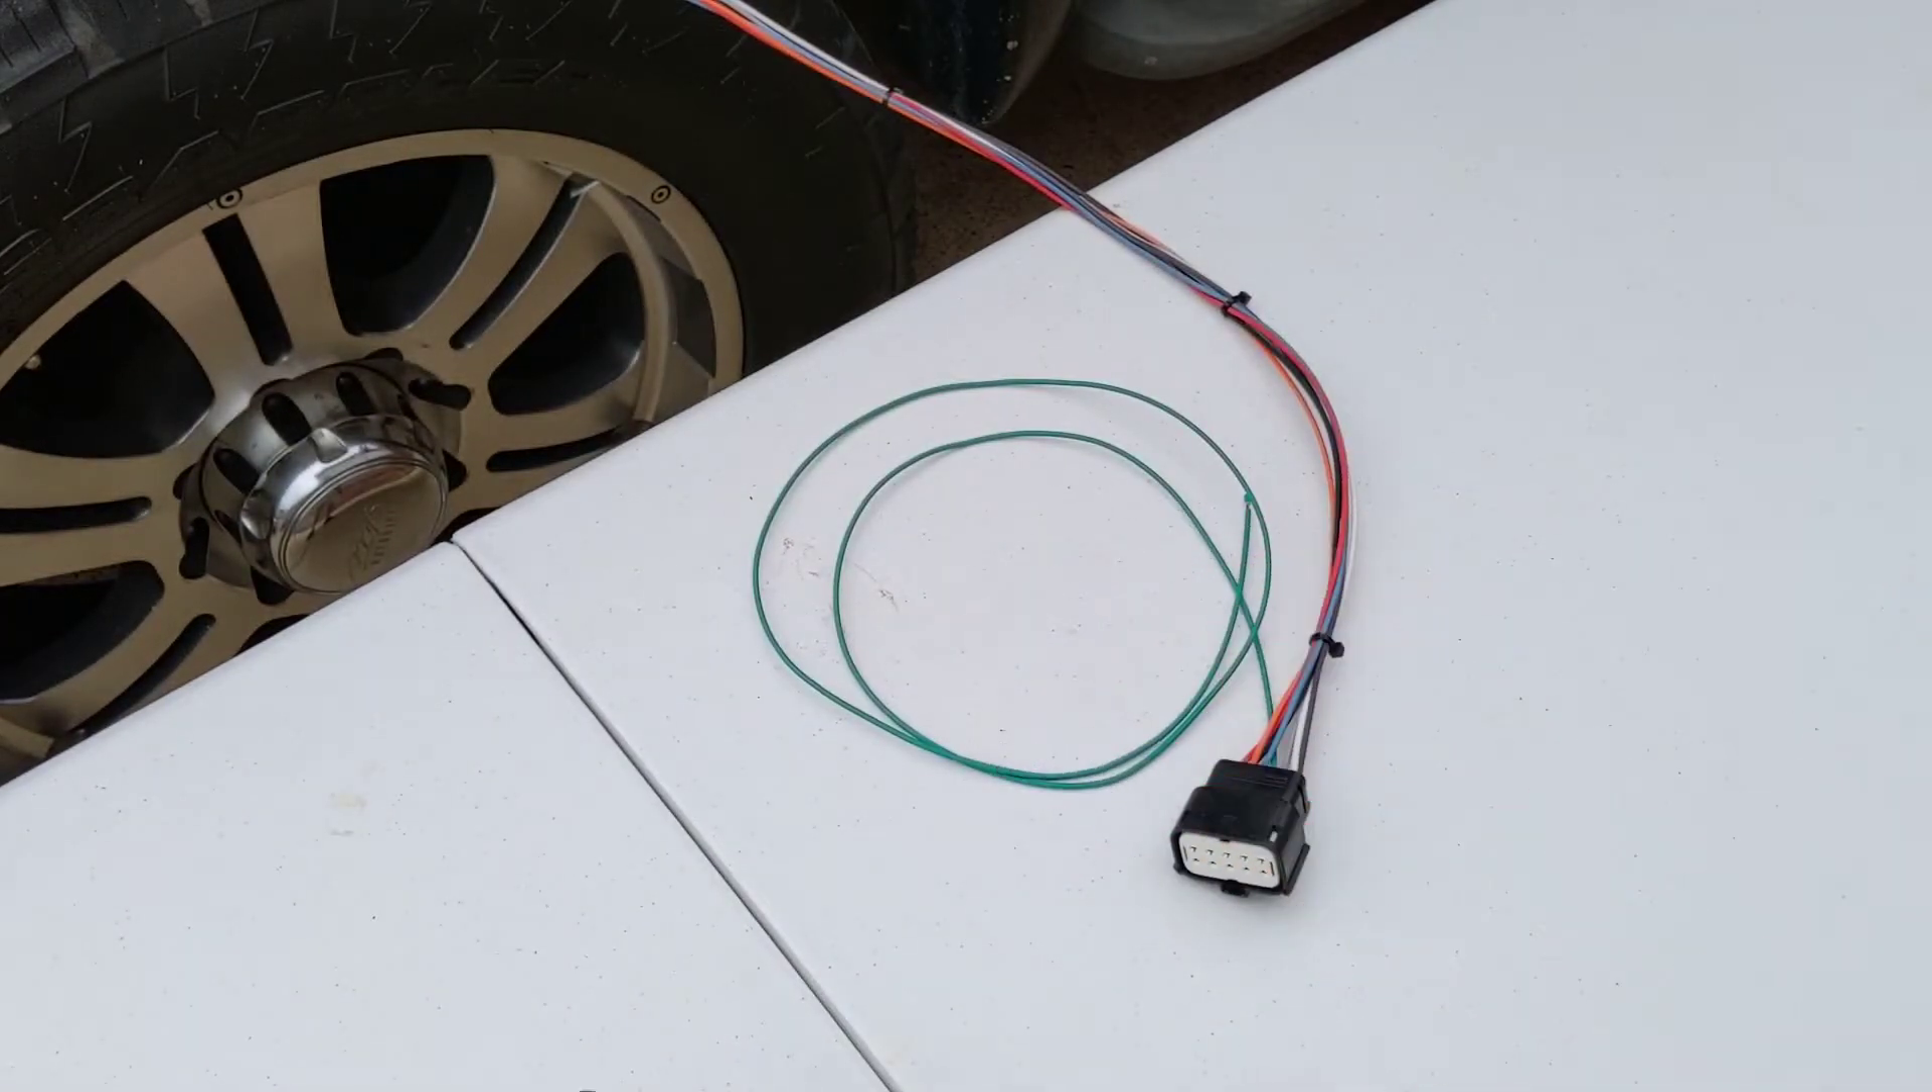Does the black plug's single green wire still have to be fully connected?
Yes.